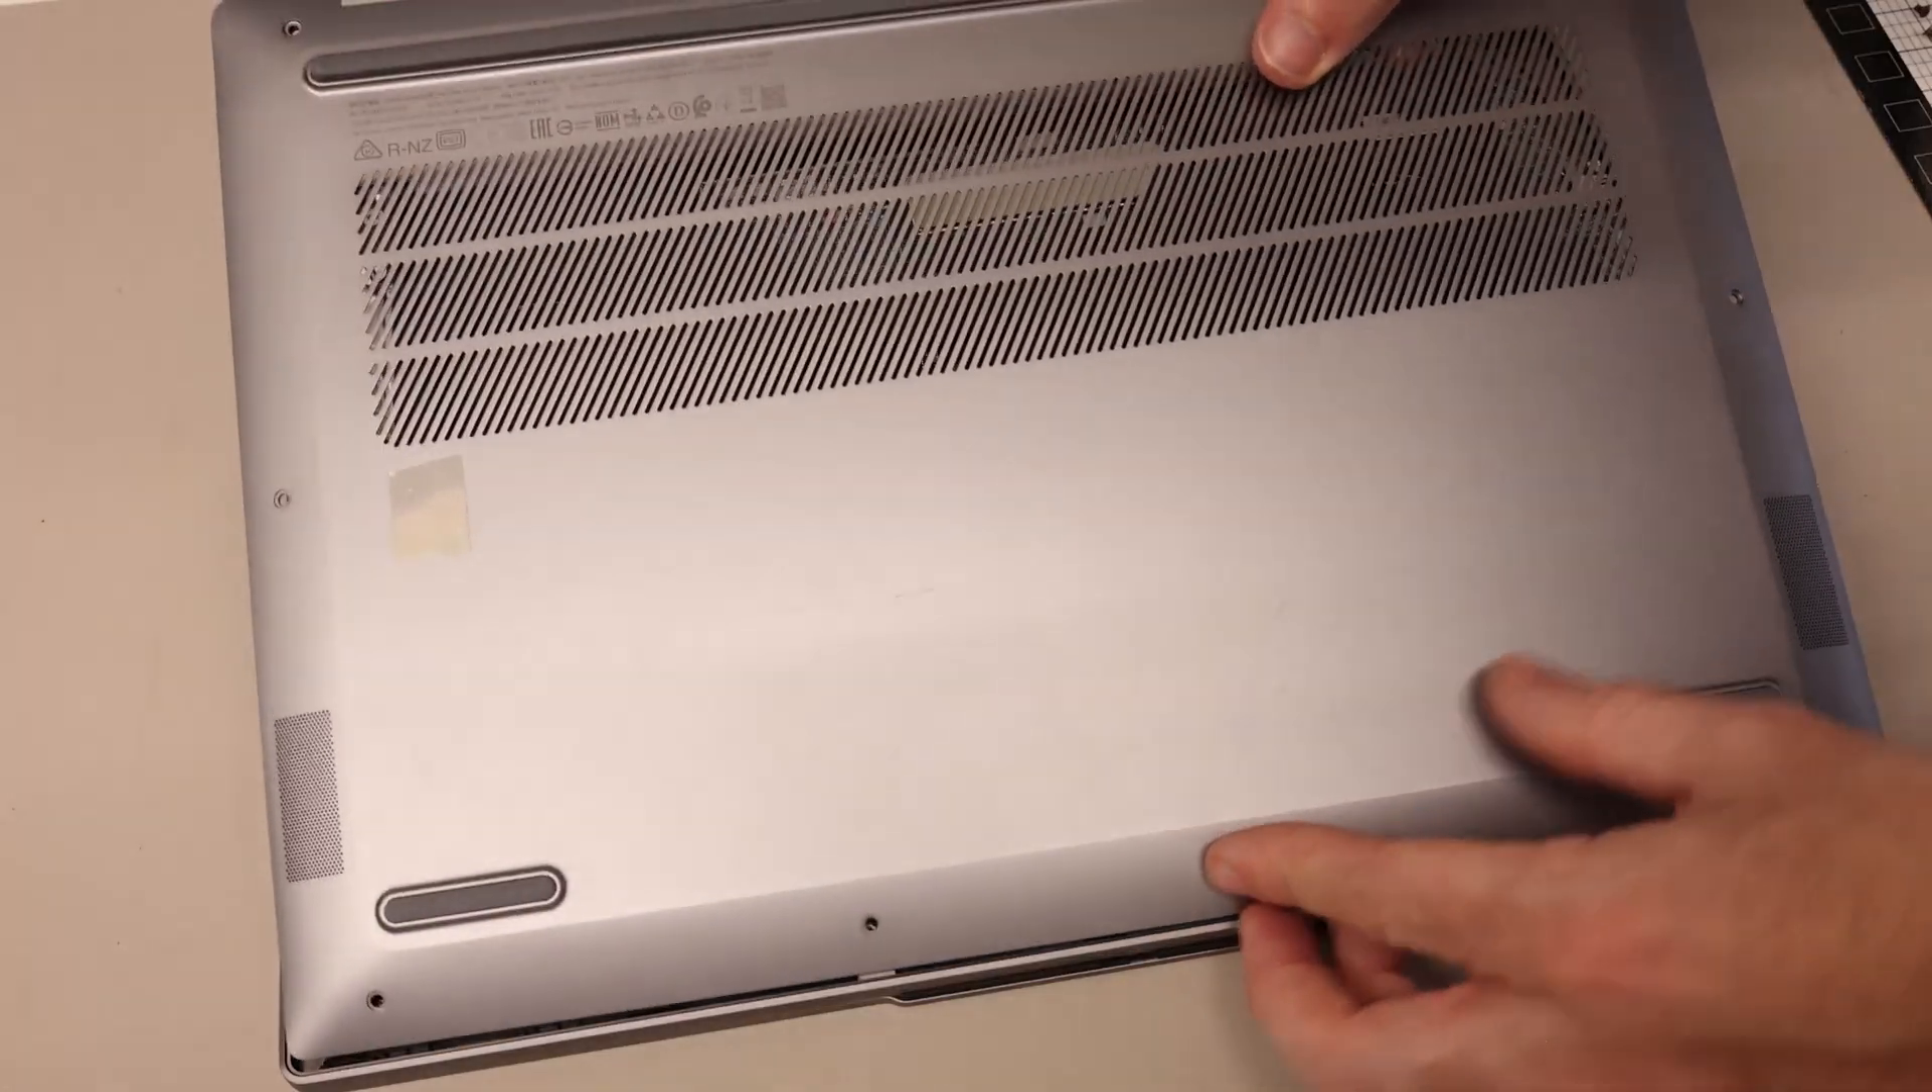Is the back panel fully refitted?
No.